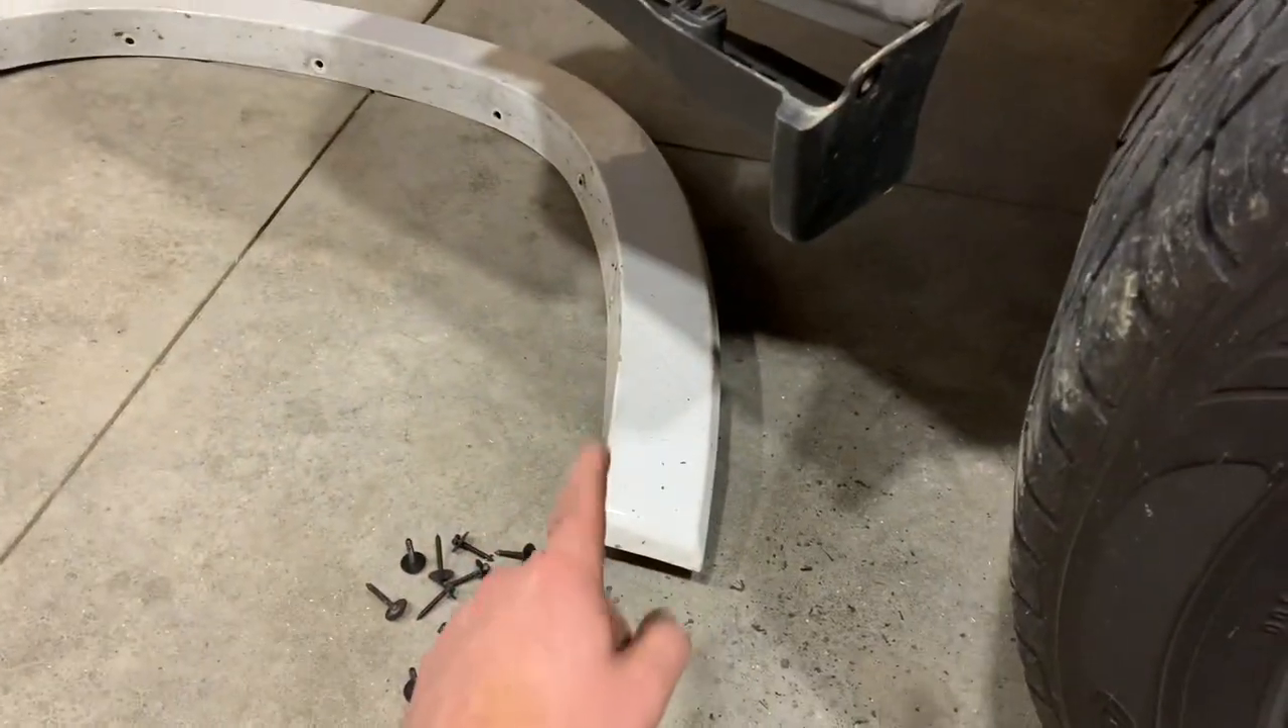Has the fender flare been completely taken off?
Yes.